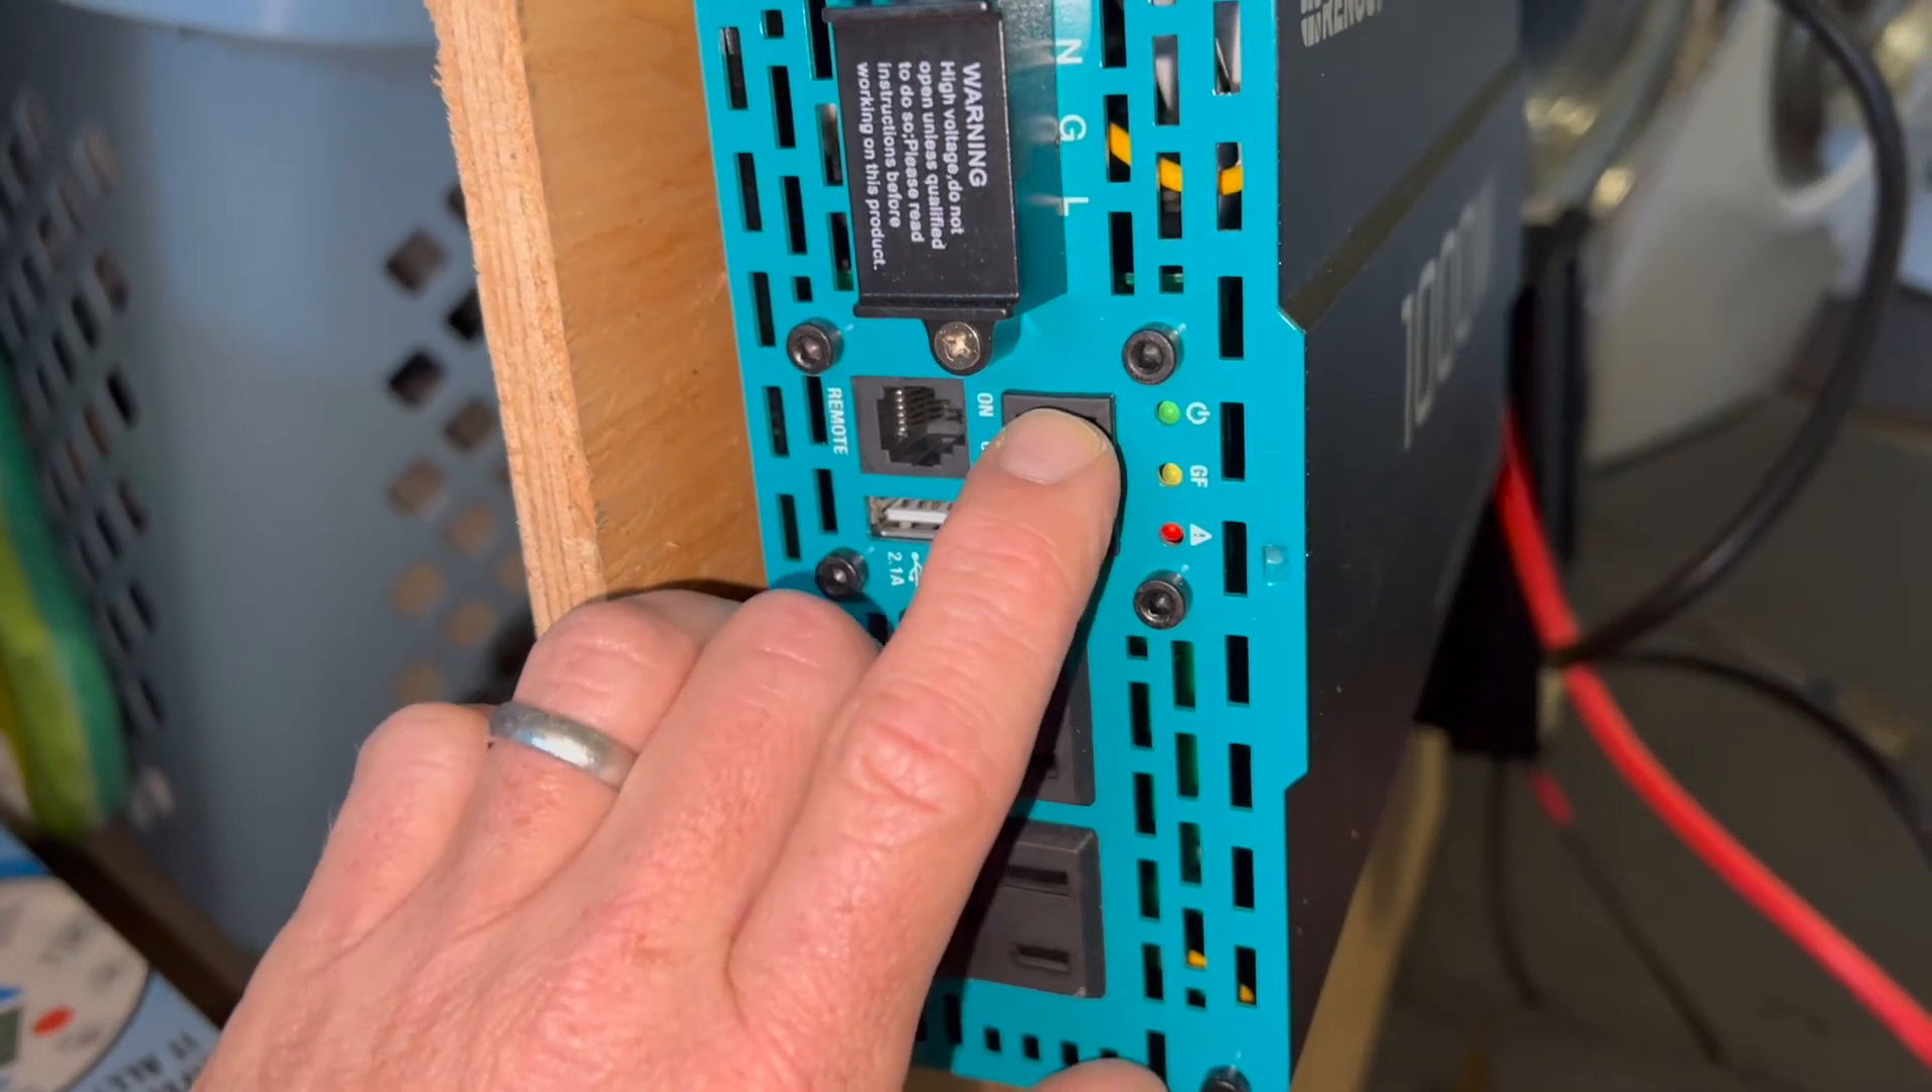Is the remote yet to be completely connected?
Yes.